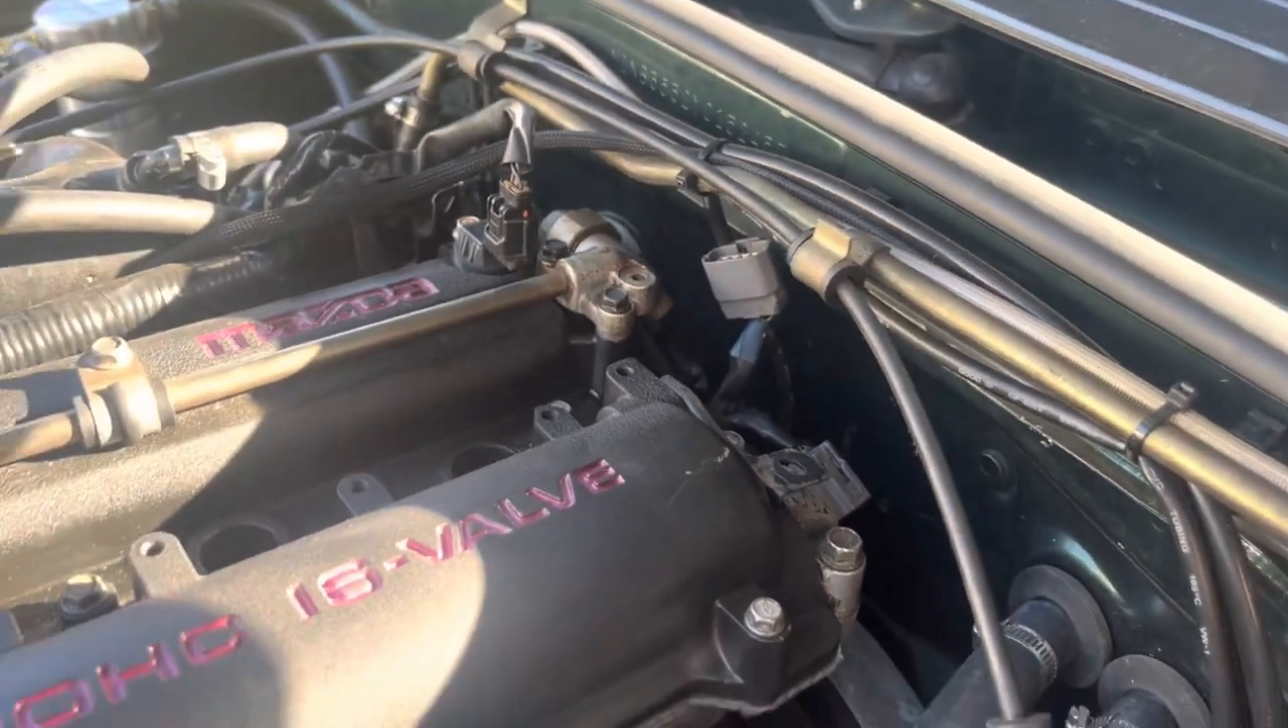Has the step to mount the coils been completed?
No.